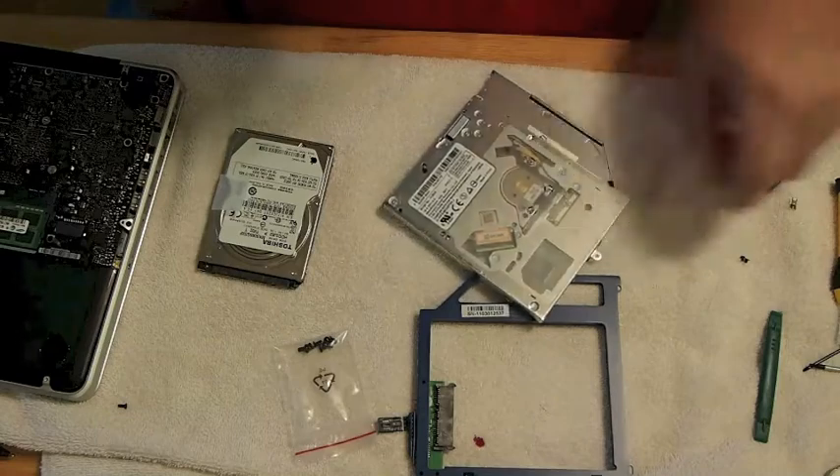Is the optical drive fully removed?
Yes.